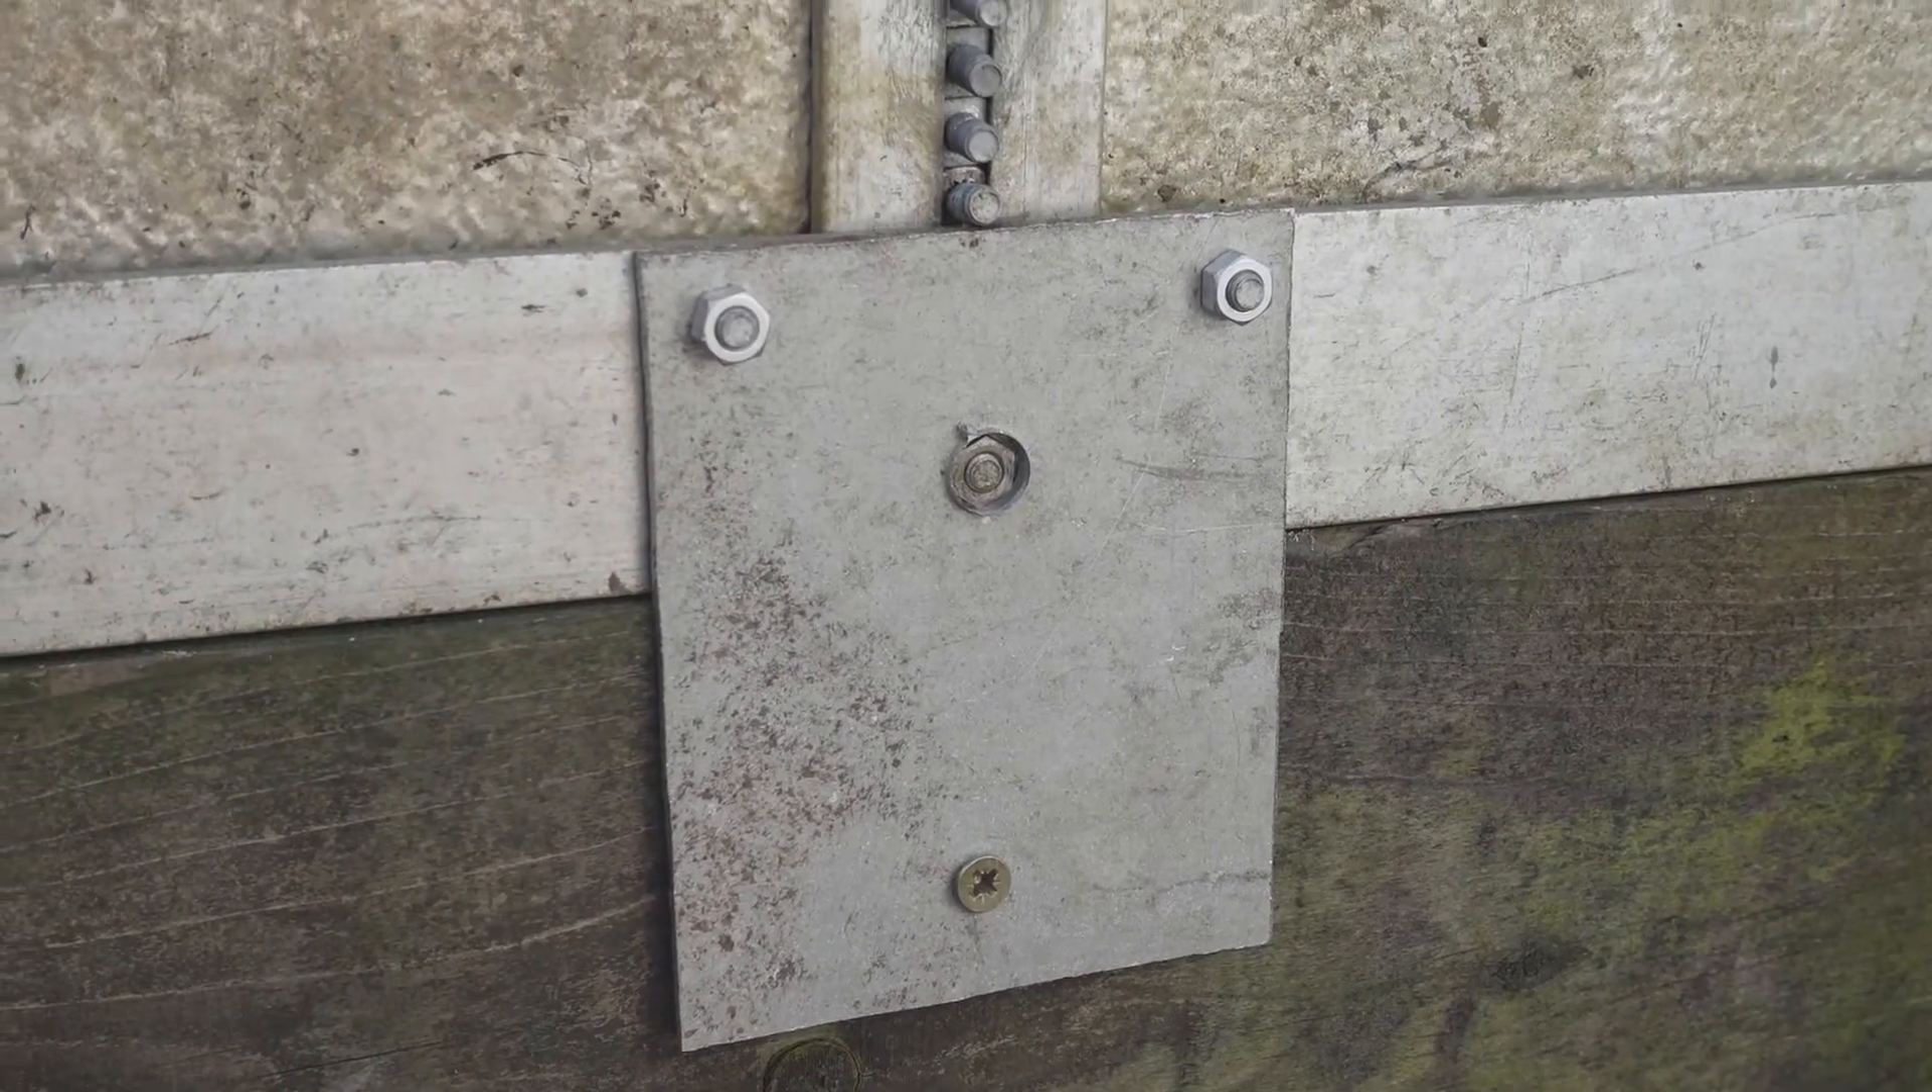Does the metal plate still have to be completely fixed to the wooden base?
No.